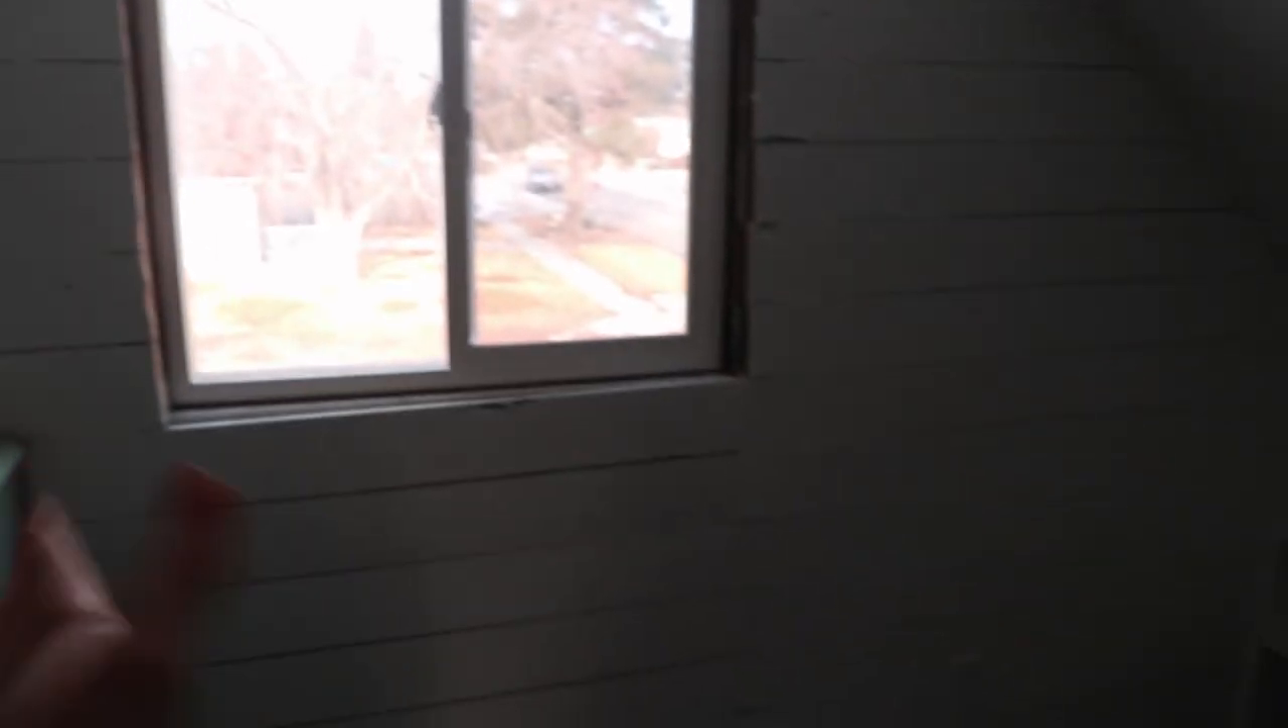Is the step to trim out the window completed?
No.